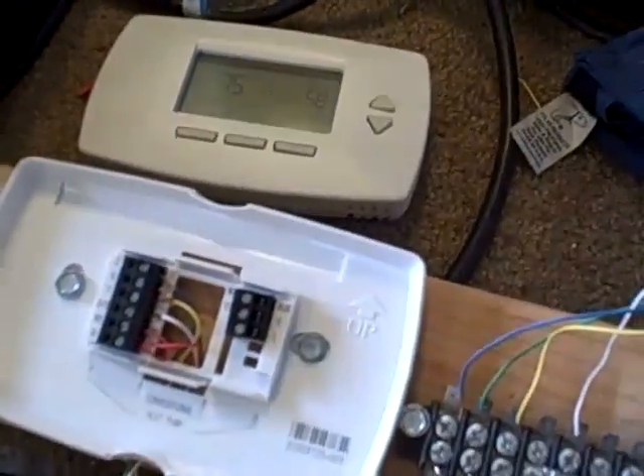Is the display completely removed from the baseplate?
Yes.